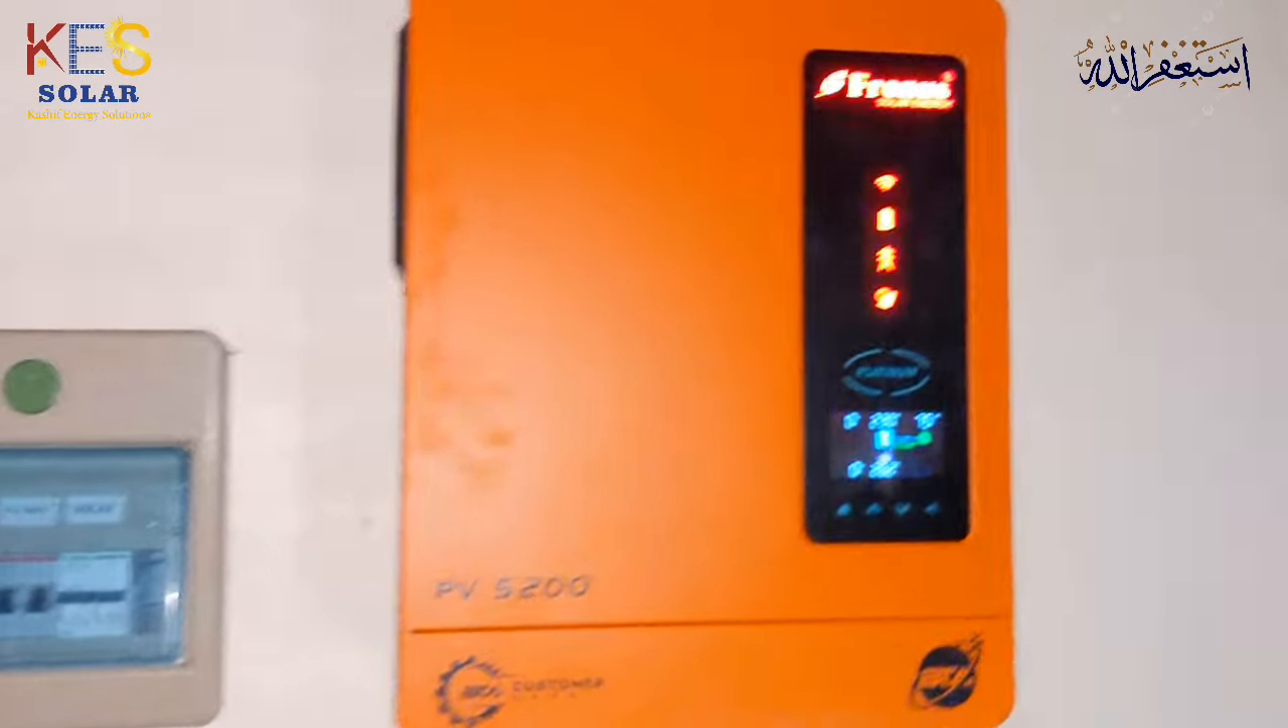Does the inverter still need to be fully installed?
No.